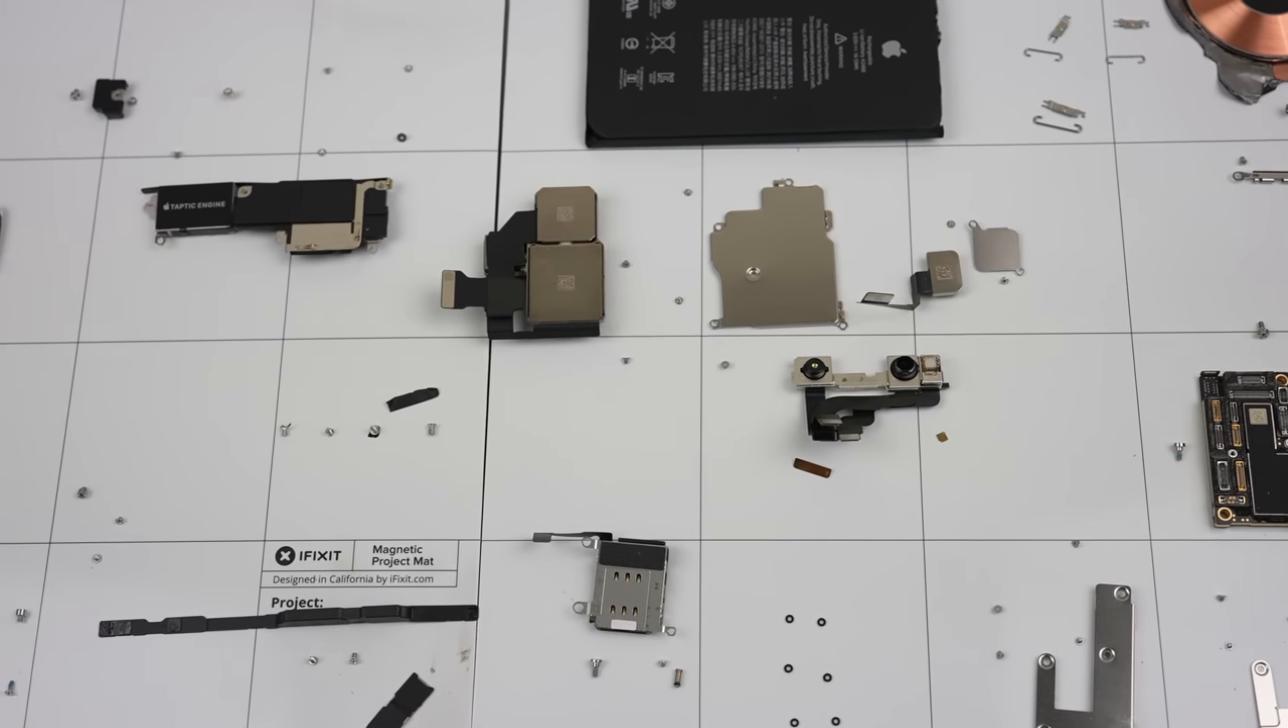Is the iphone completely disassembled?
Yes.